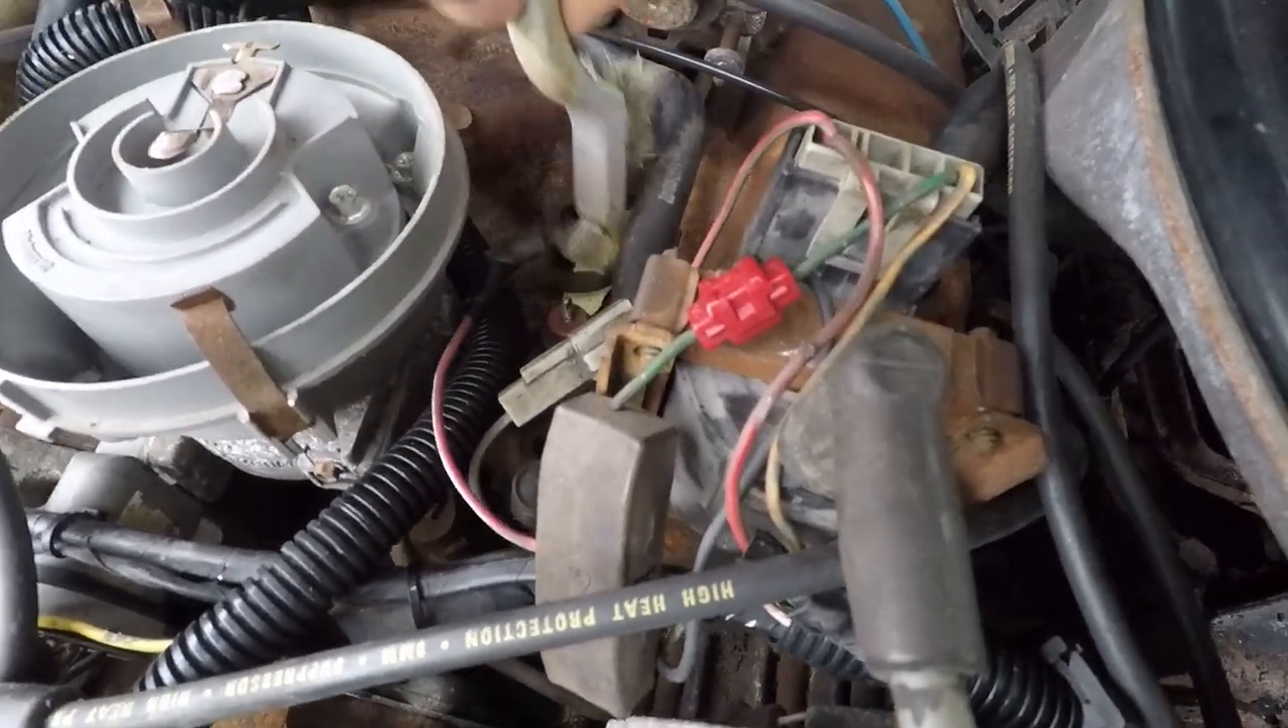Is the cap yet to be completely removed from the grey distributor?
No.